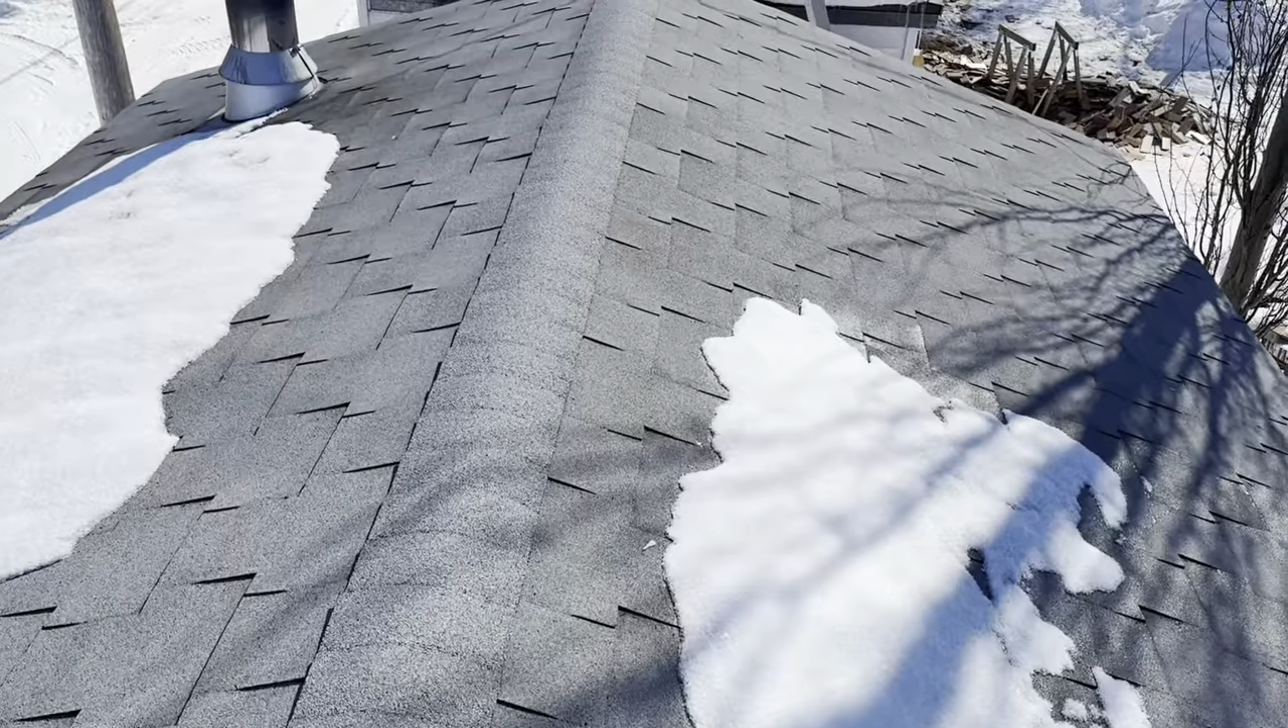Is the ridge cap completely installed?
Yes.